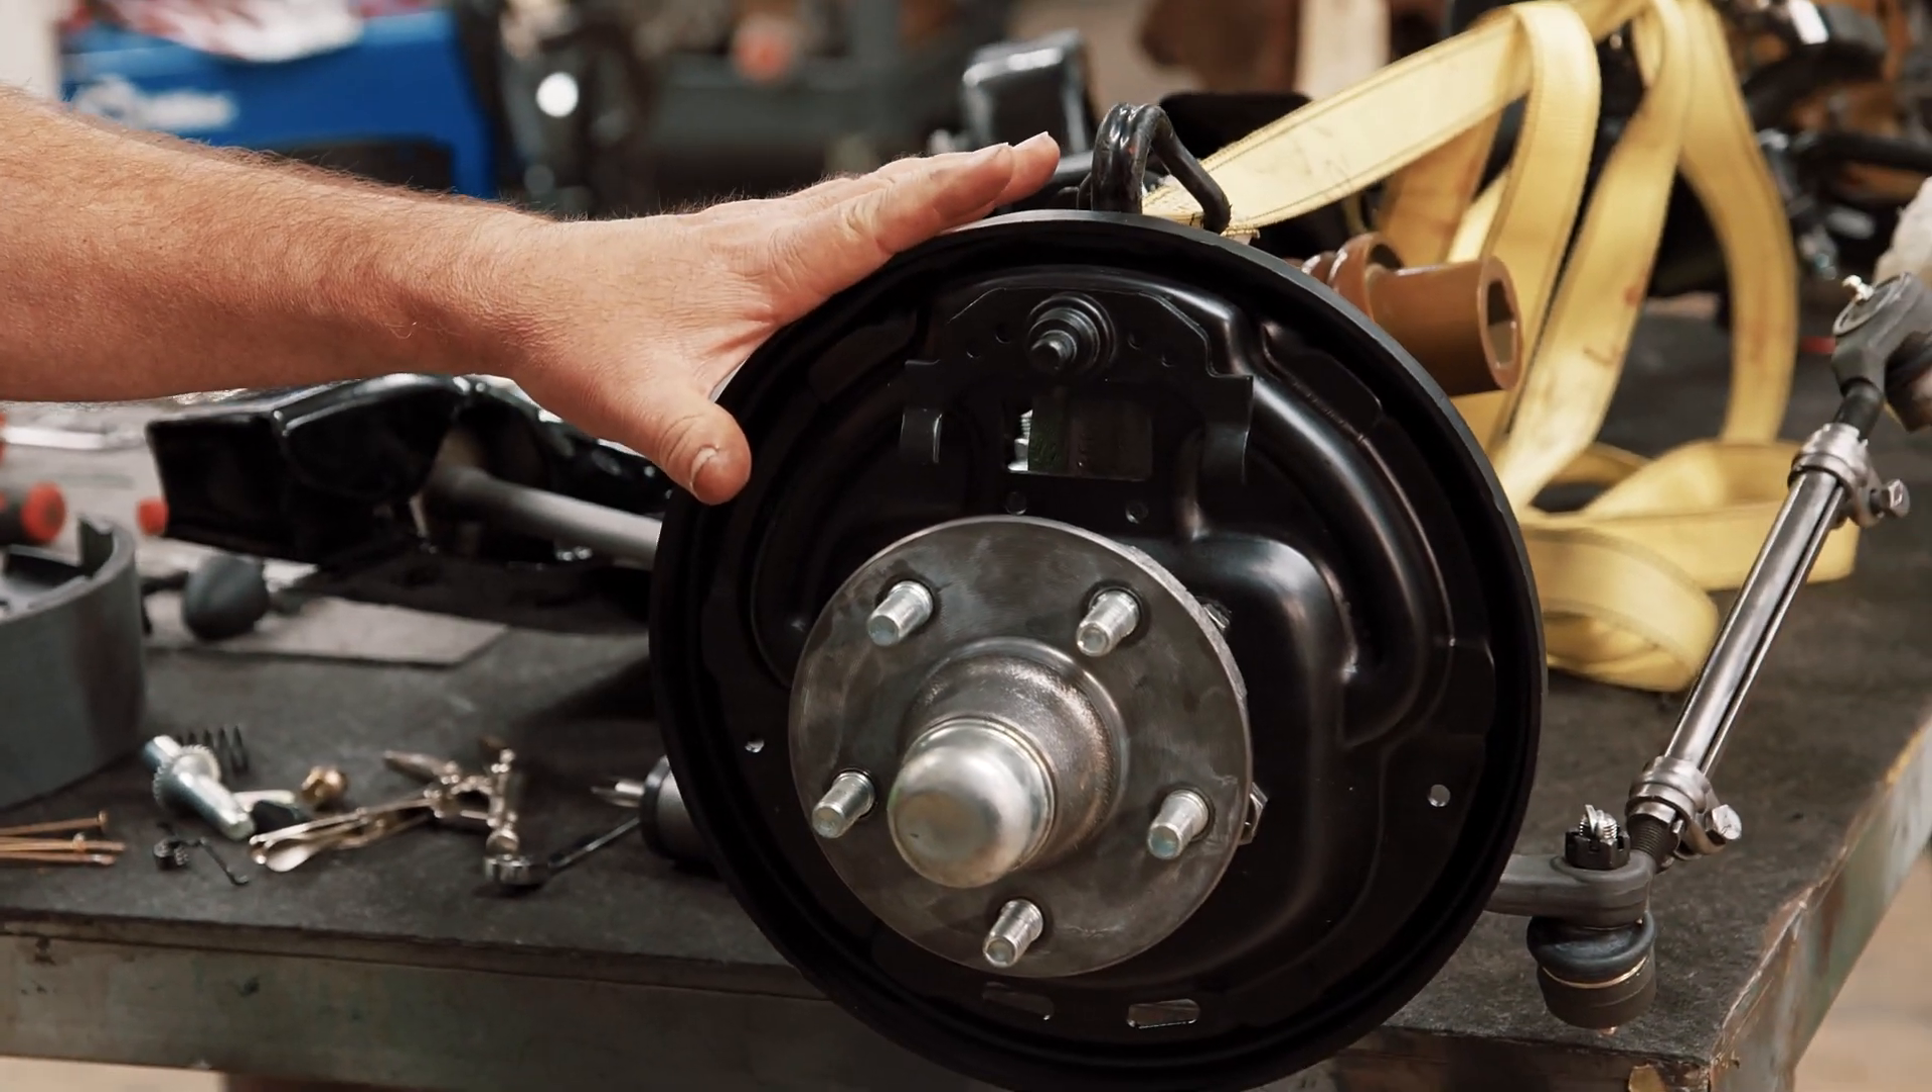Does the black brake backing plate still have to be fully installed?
No.